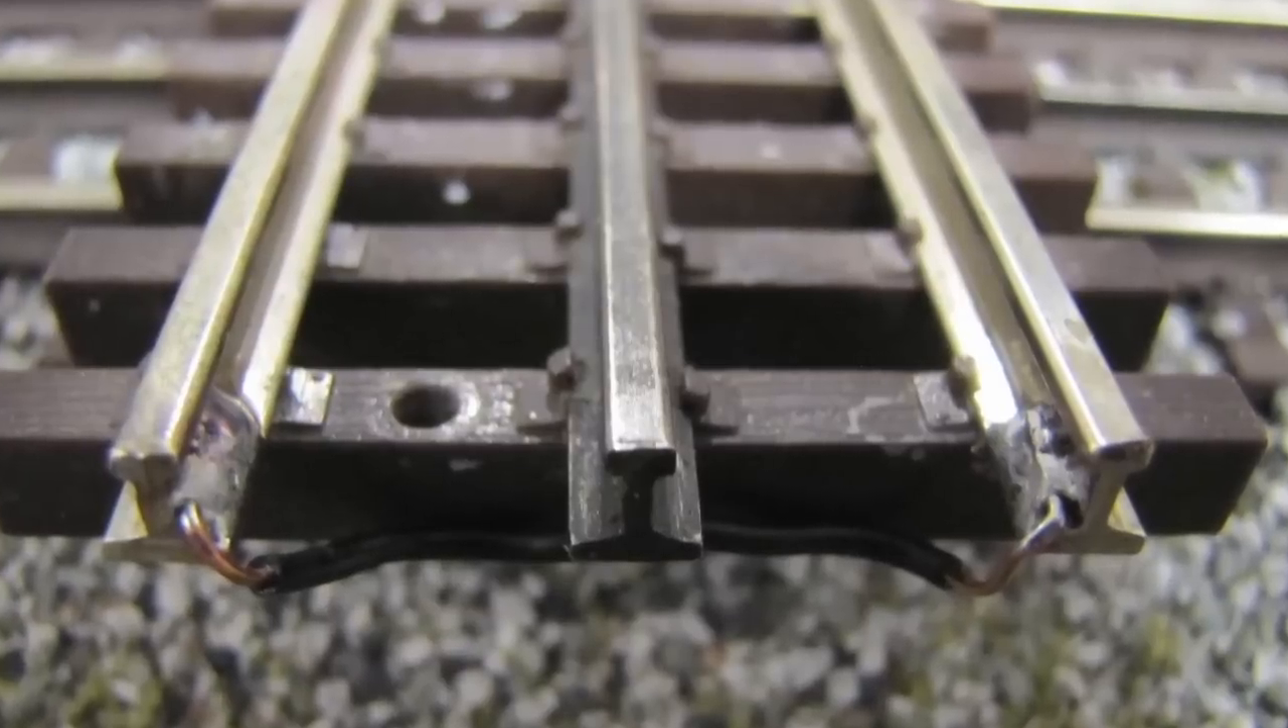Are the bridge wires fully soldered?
Yes.